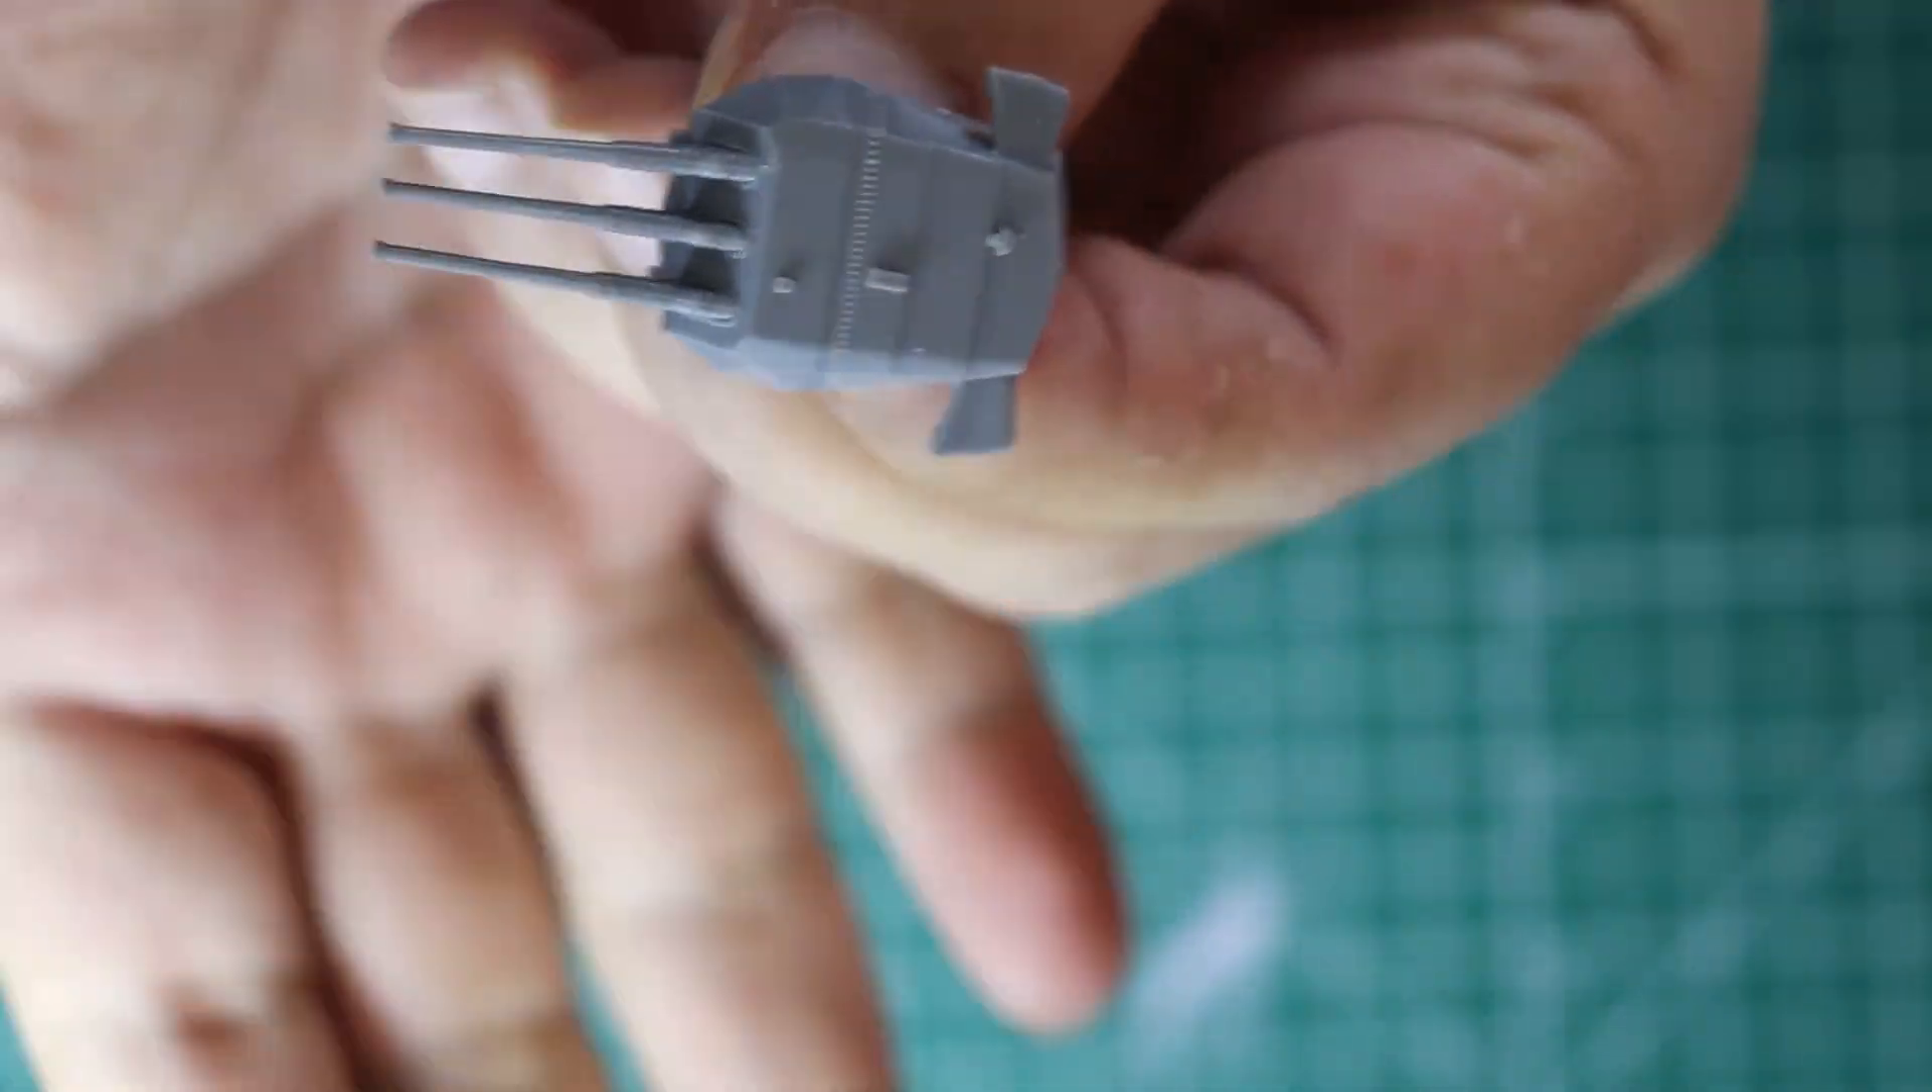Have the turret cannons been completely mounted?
Yes.